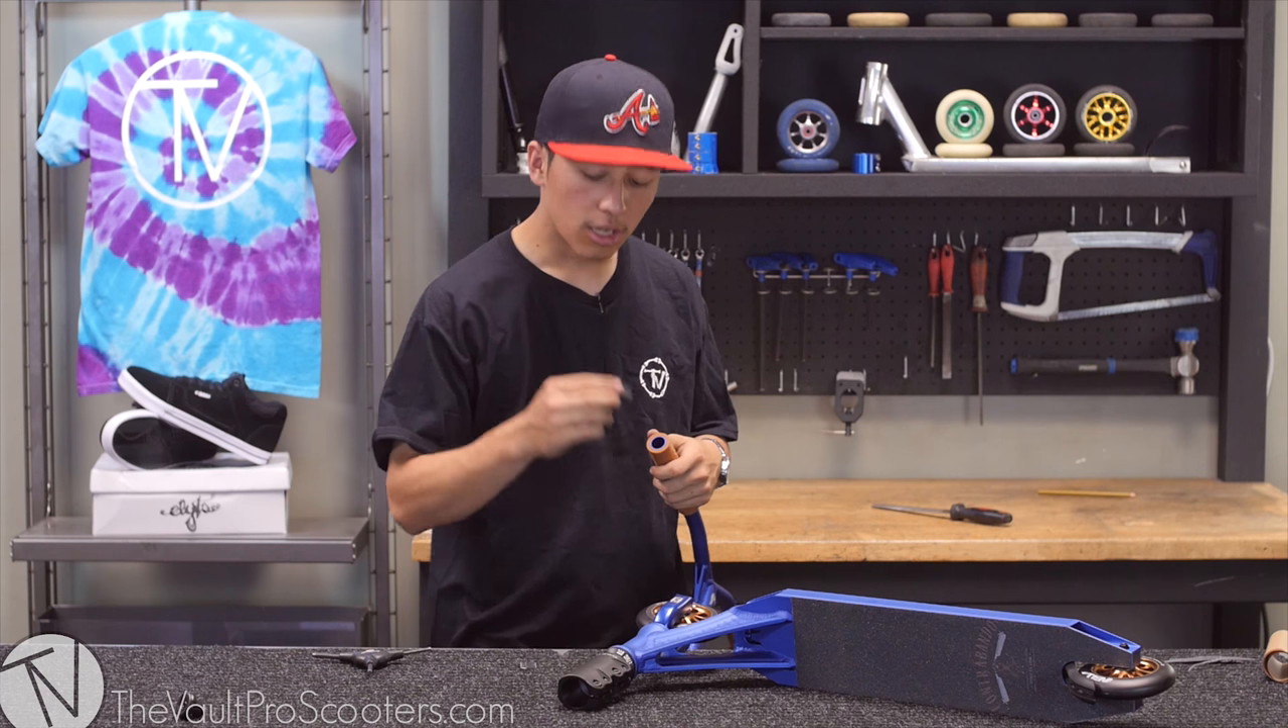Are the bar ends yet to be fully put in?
Yes.